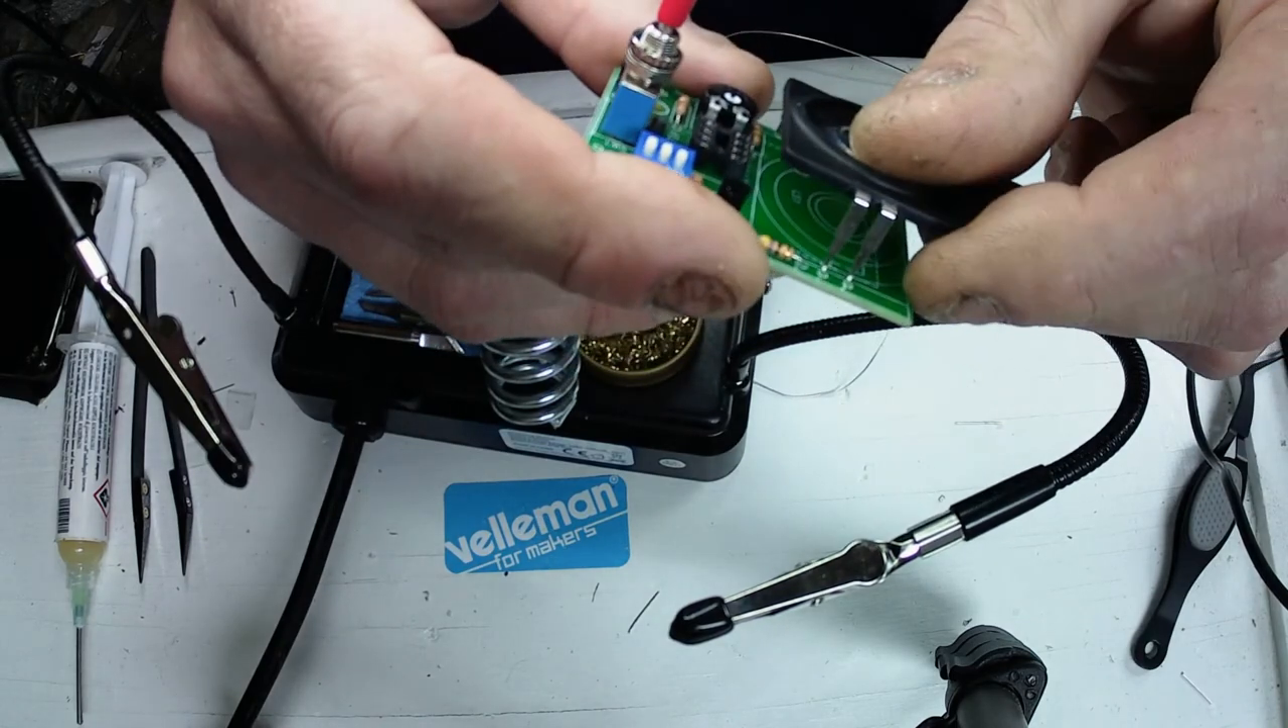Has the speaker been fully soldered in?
No.